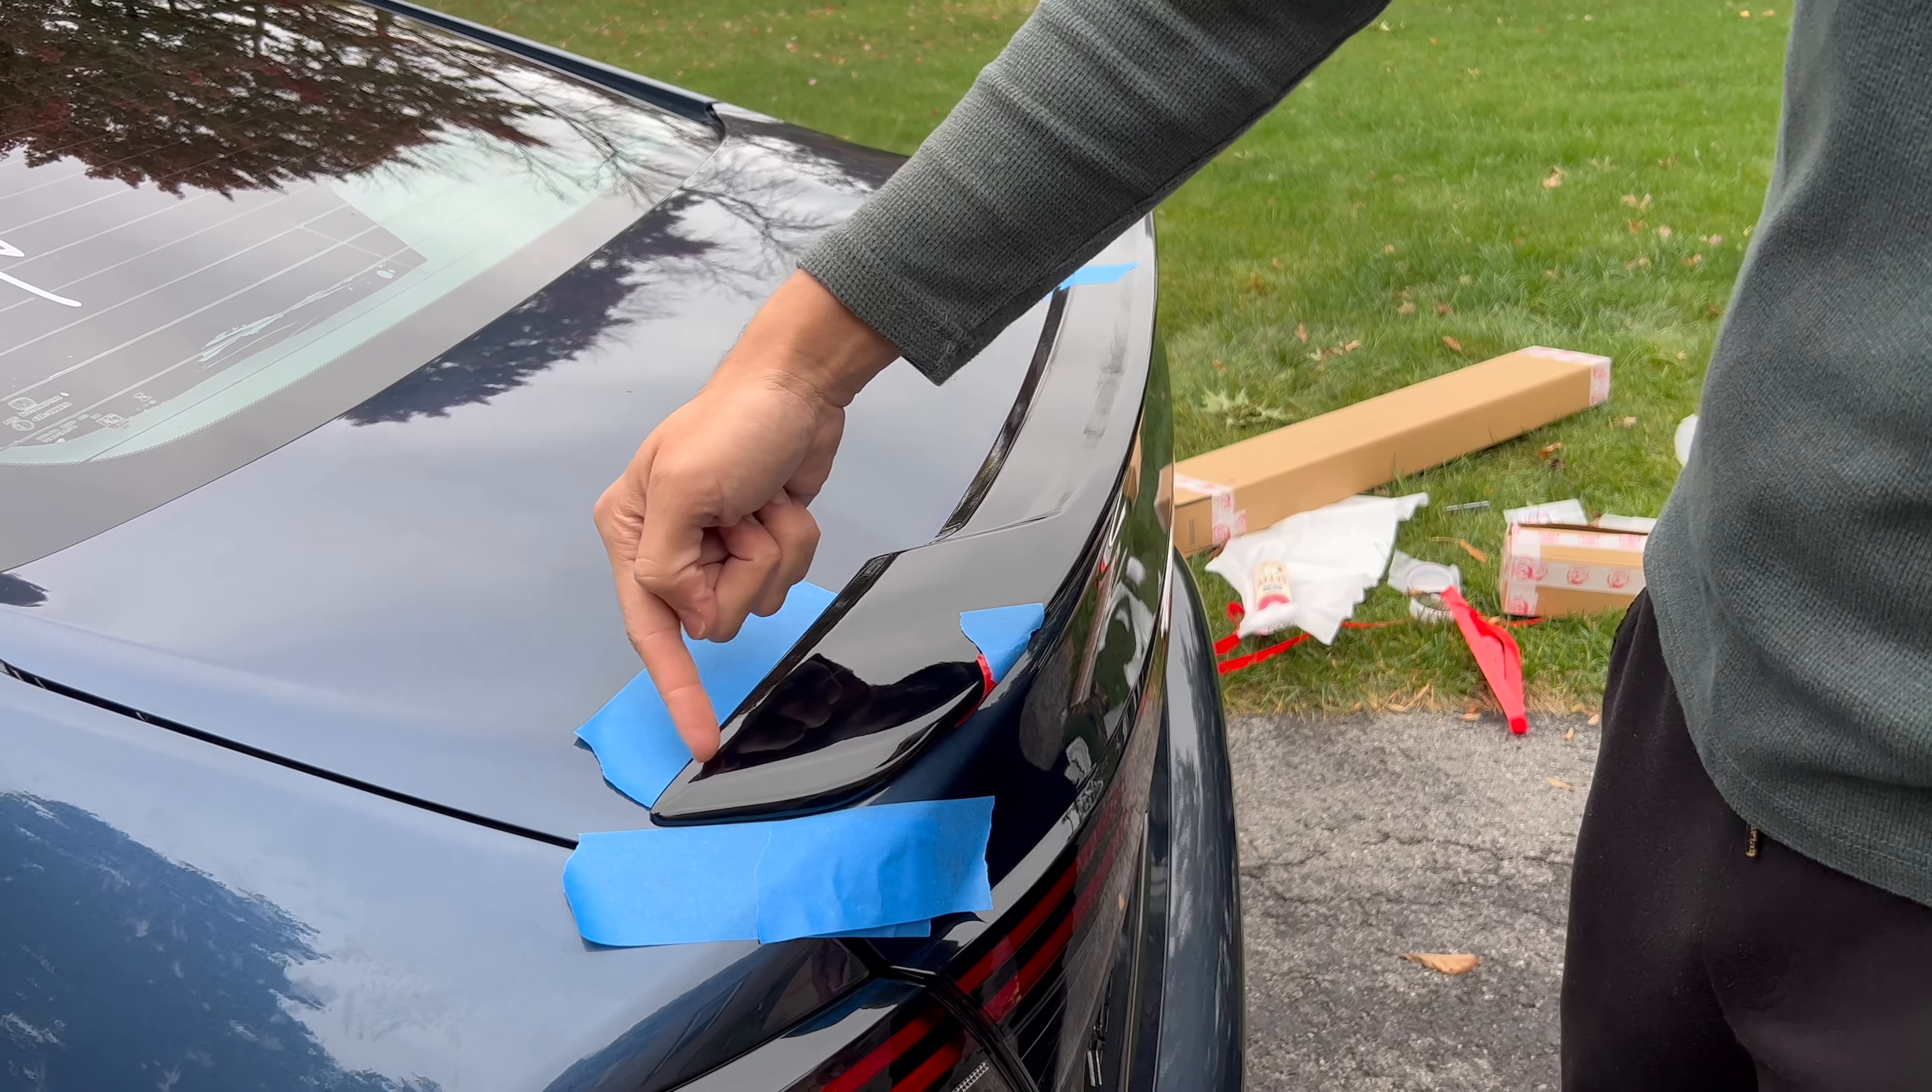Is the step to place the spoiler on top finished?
Yes.